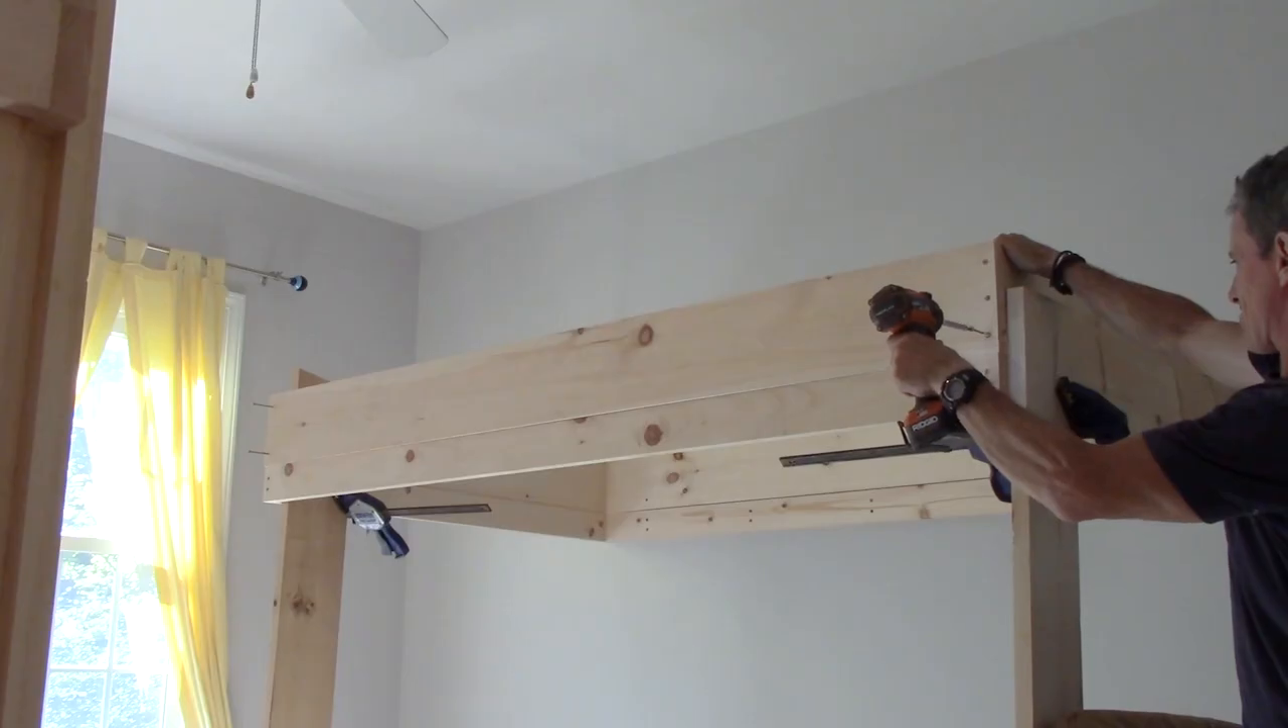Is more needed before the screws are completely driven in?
Yes.